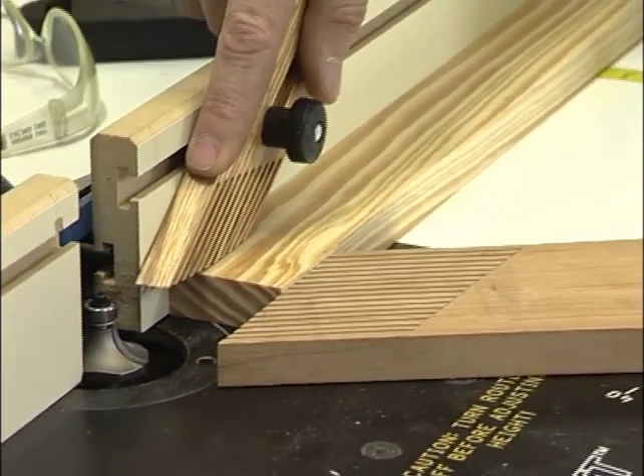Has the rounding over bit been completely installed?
Yes.